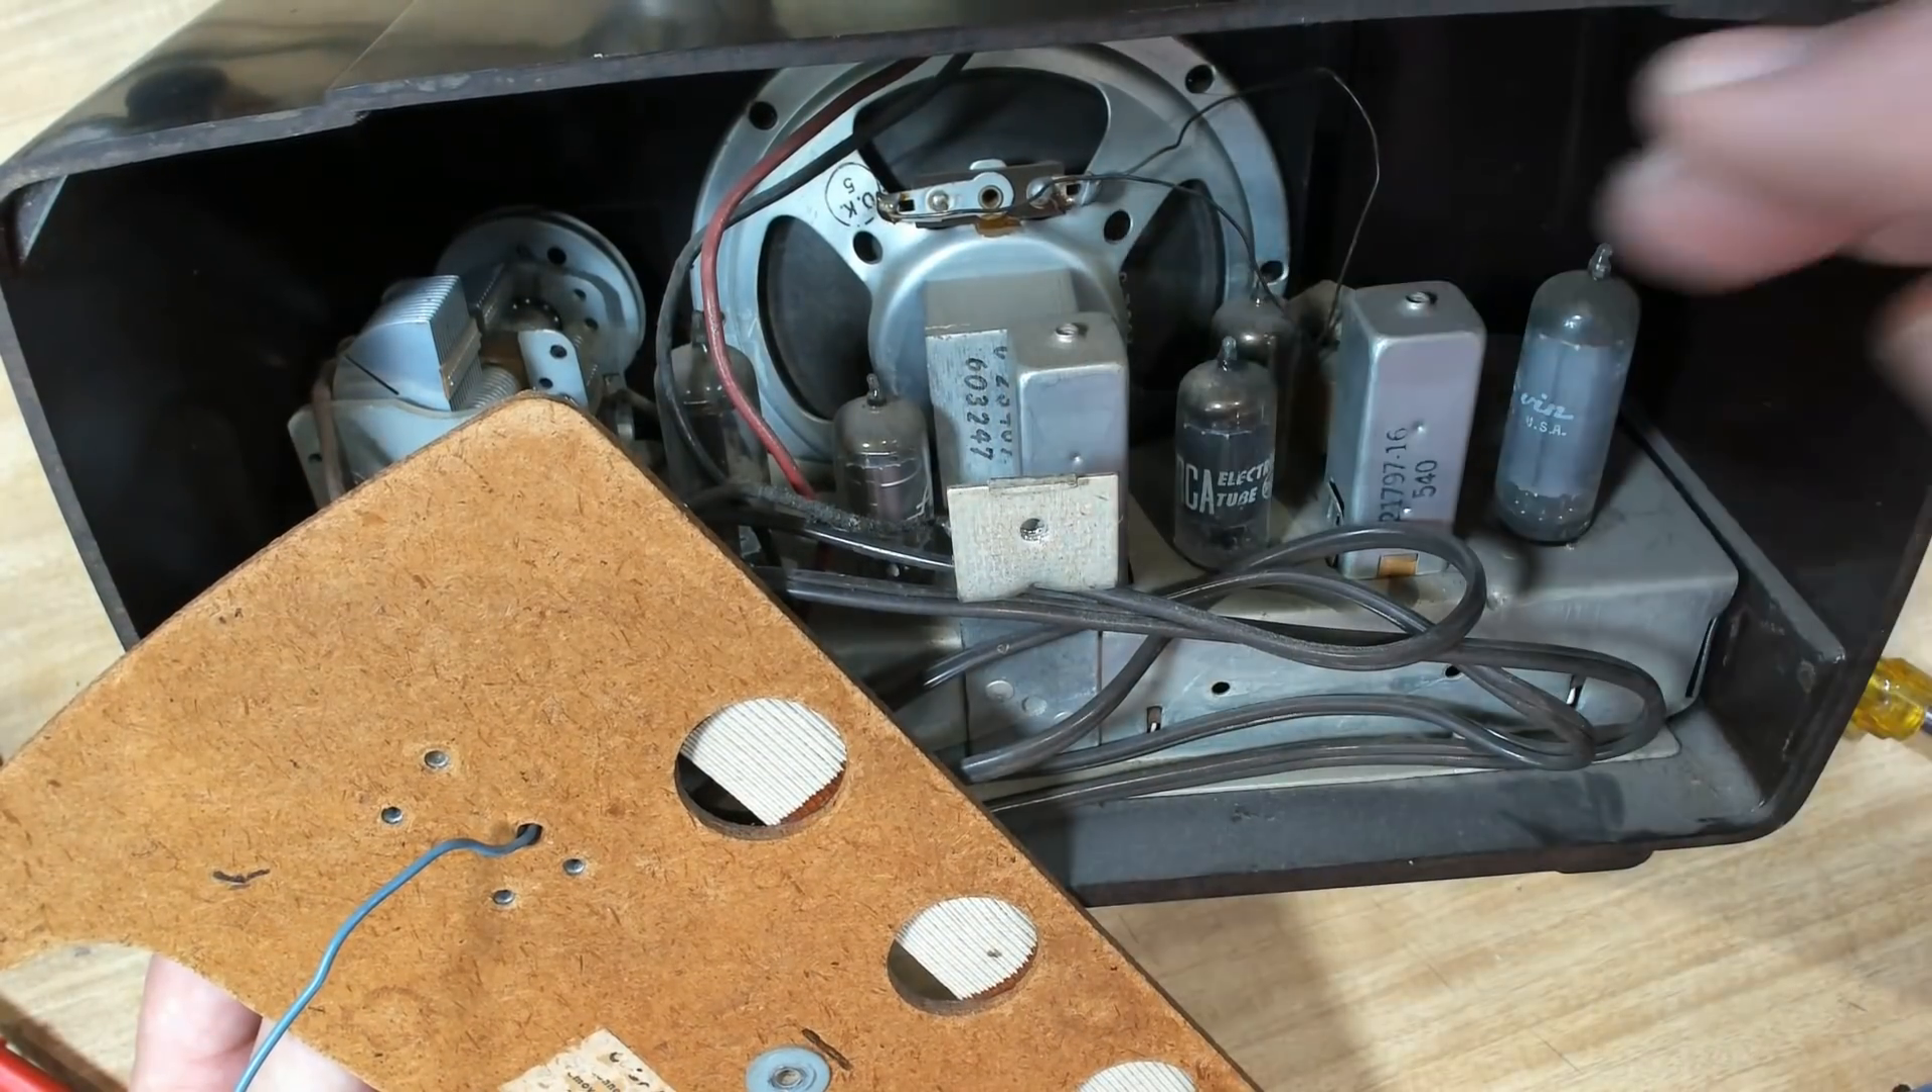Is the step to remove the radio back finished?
Yes.